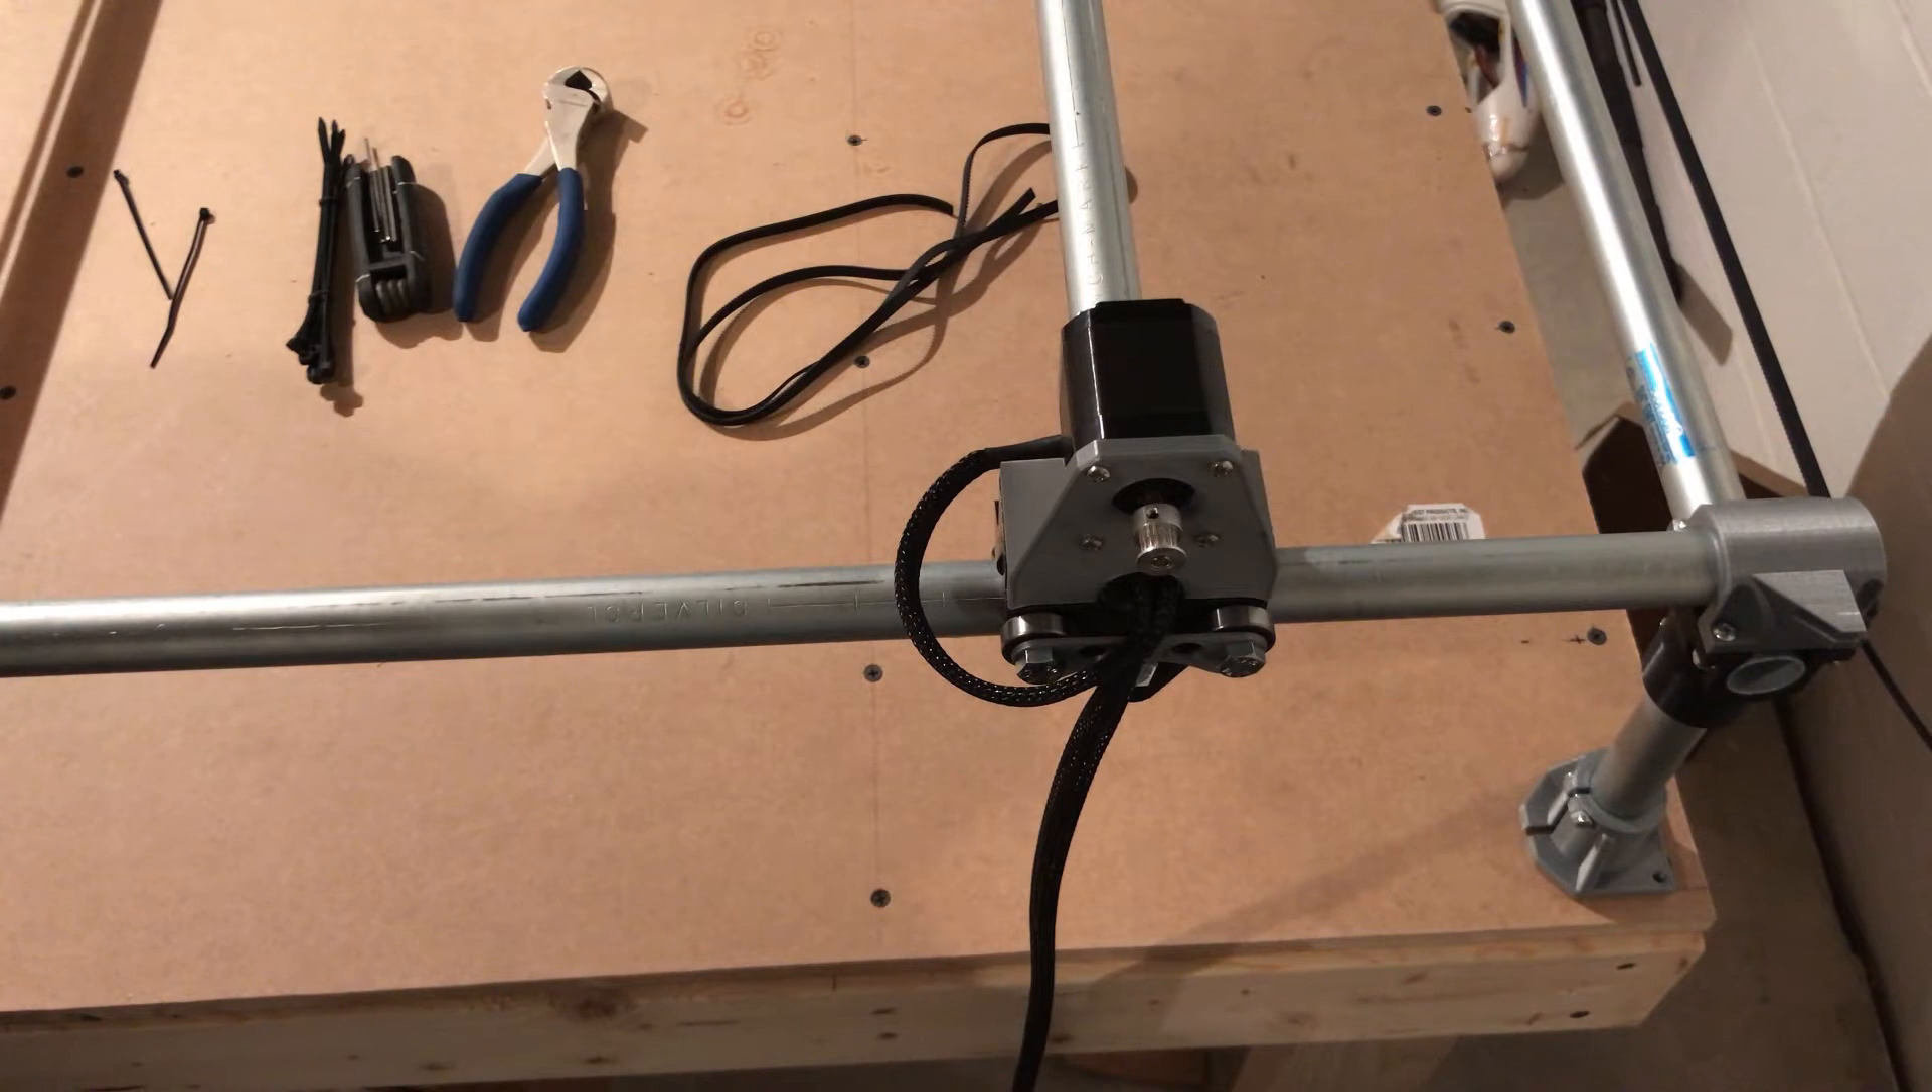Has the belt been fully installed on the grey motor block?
No.